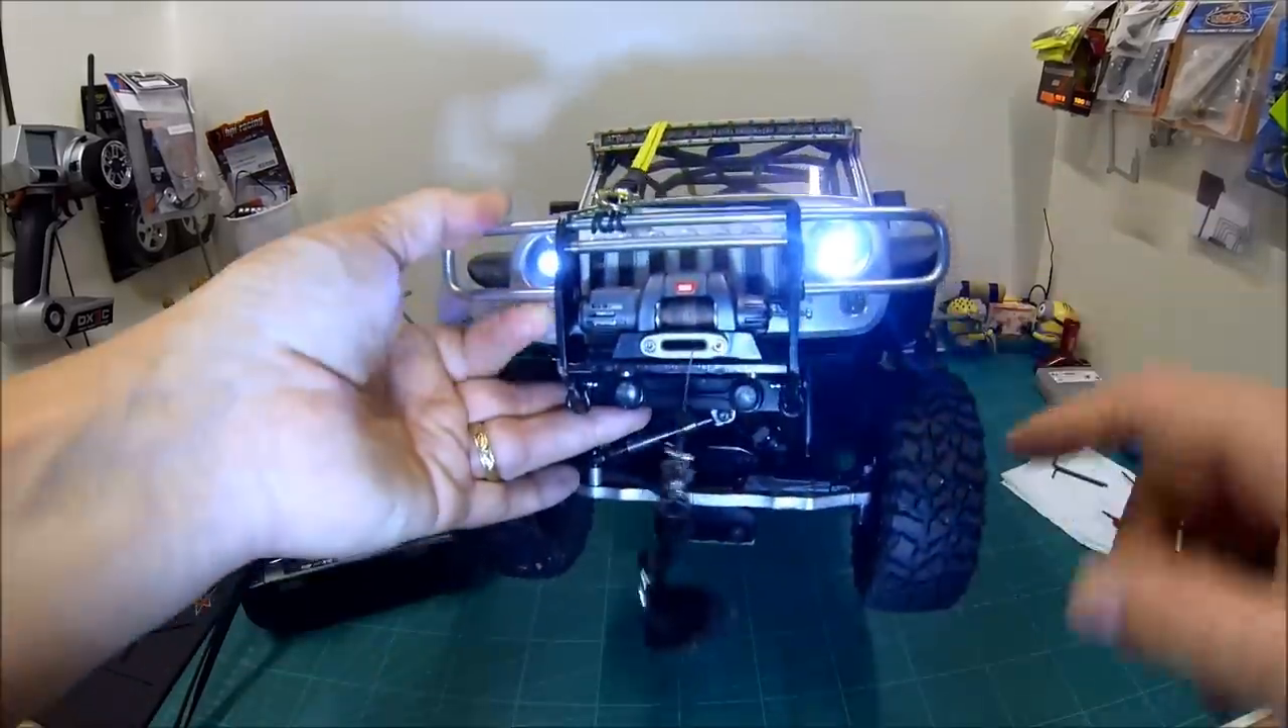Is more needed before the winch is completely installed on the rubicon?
No.